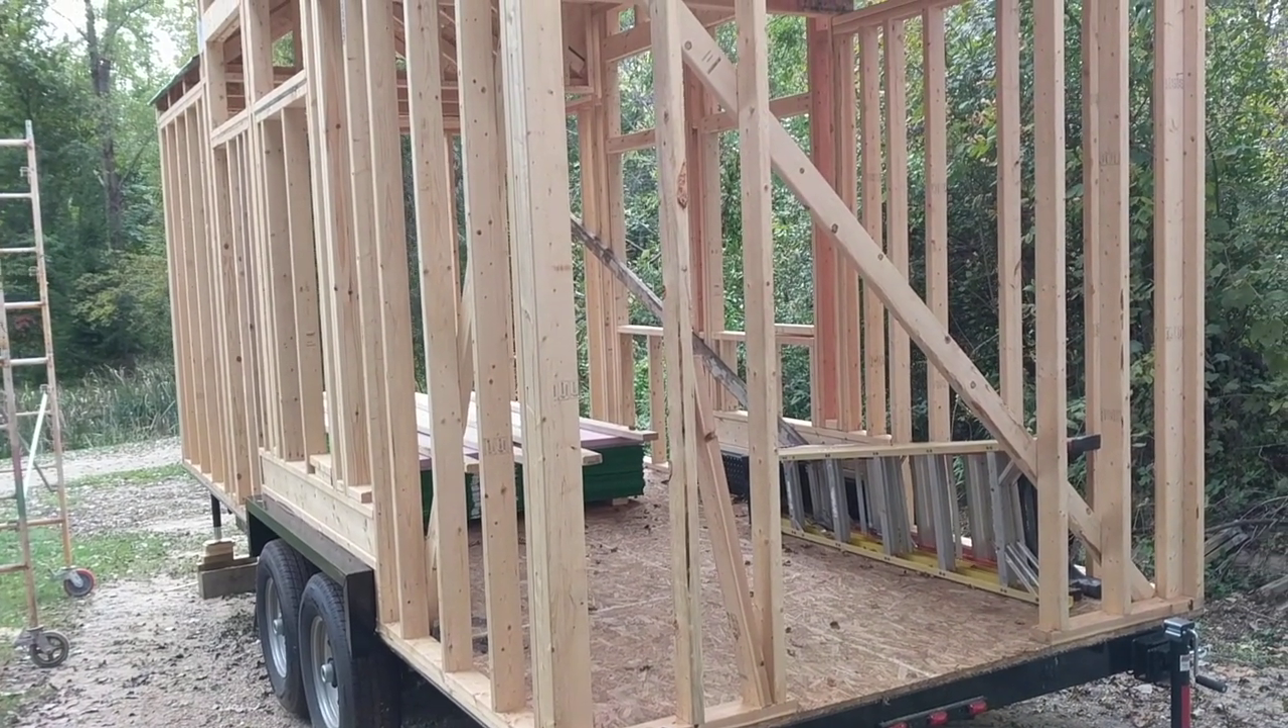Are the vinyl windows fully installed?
No.